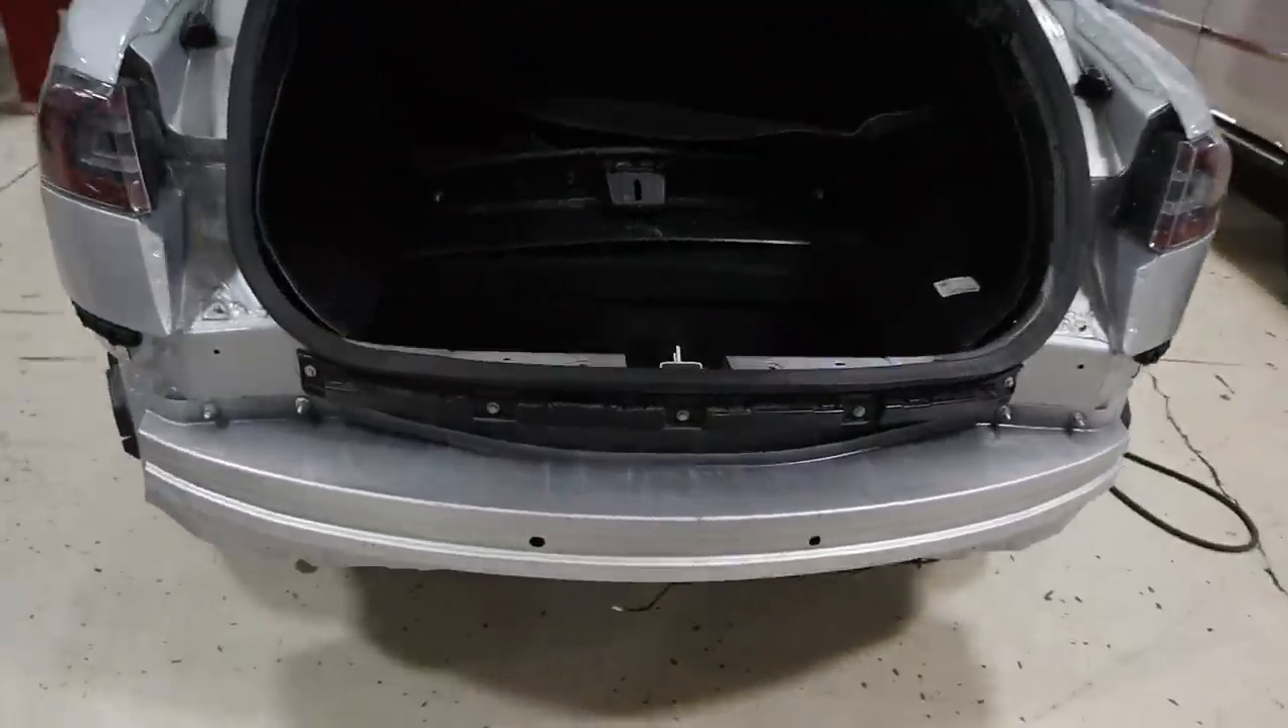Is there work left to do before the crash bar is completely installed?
No.